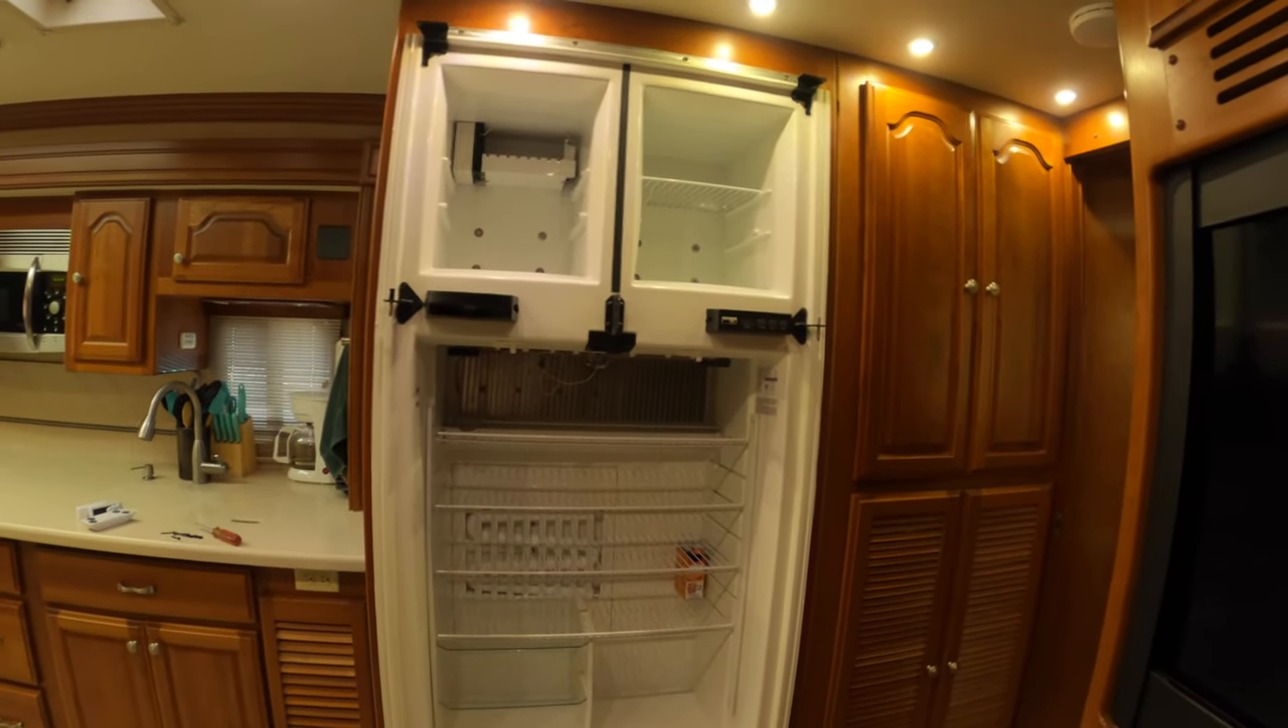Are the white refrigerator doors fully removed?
Yes.